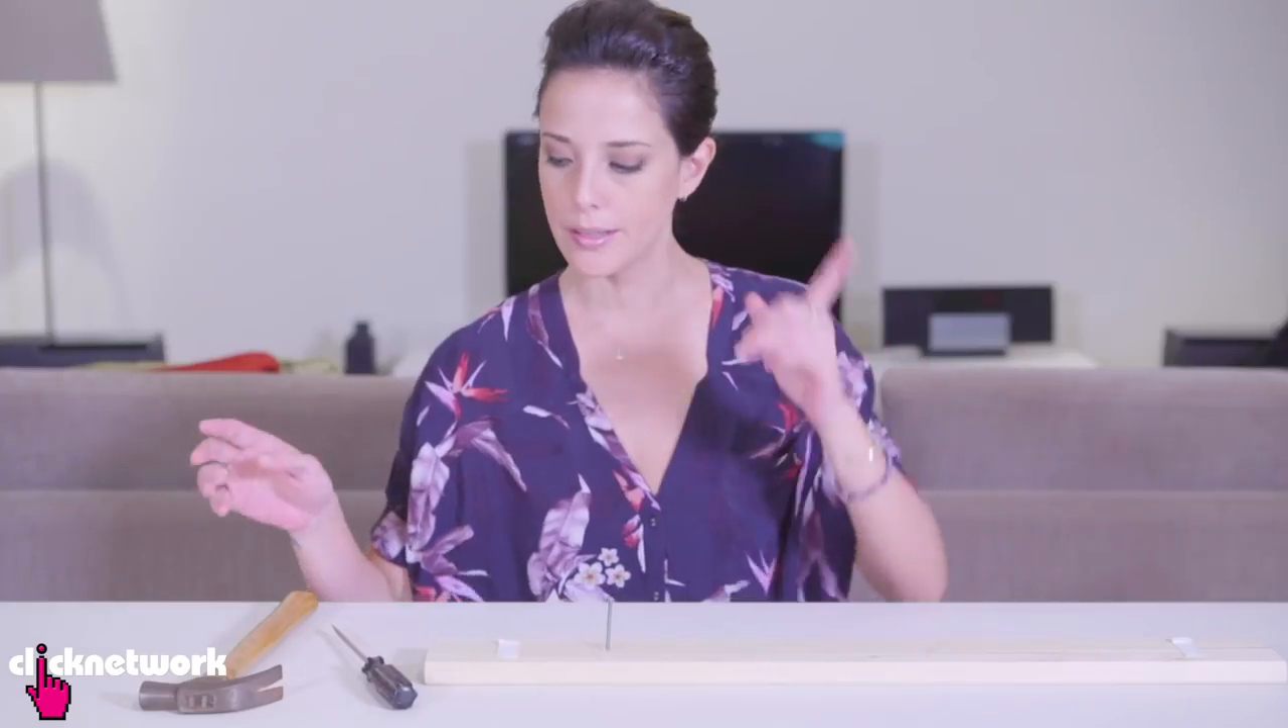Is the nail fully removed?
No.